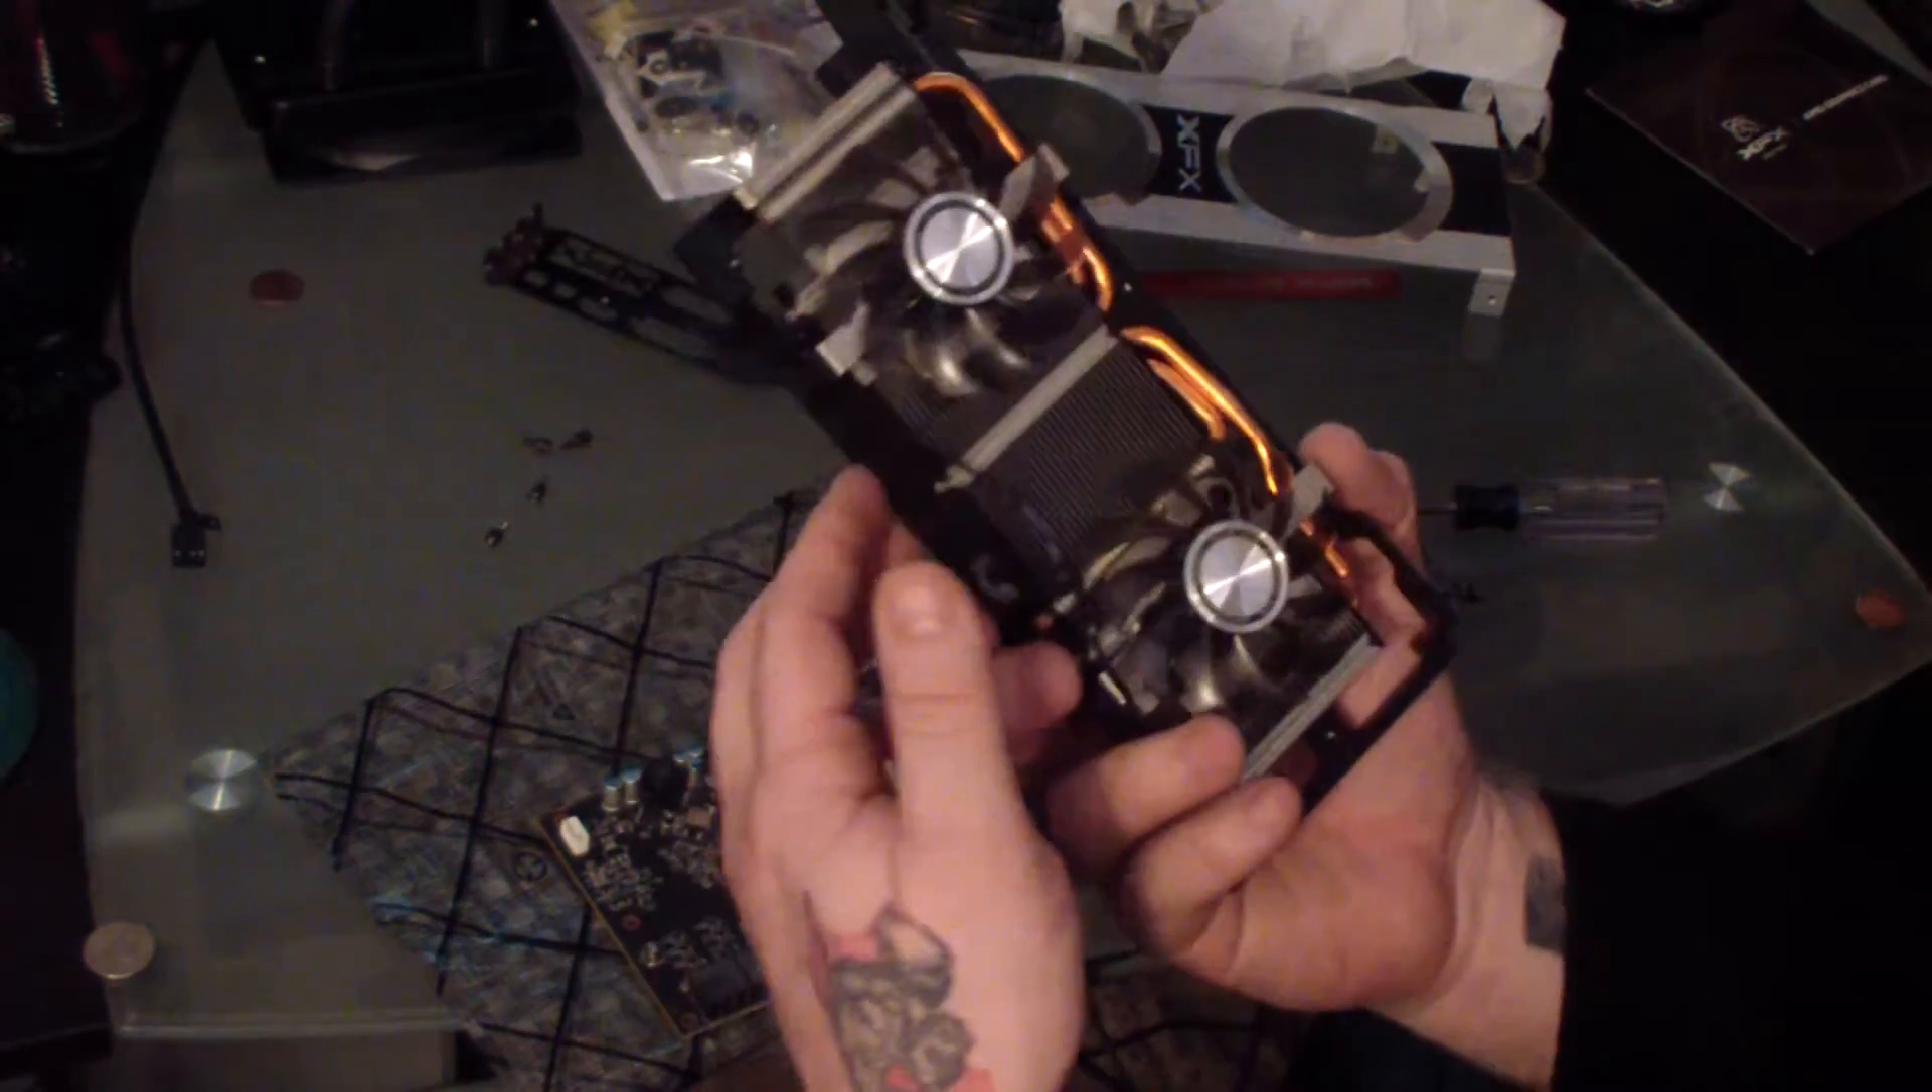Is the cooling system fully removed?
Yes.